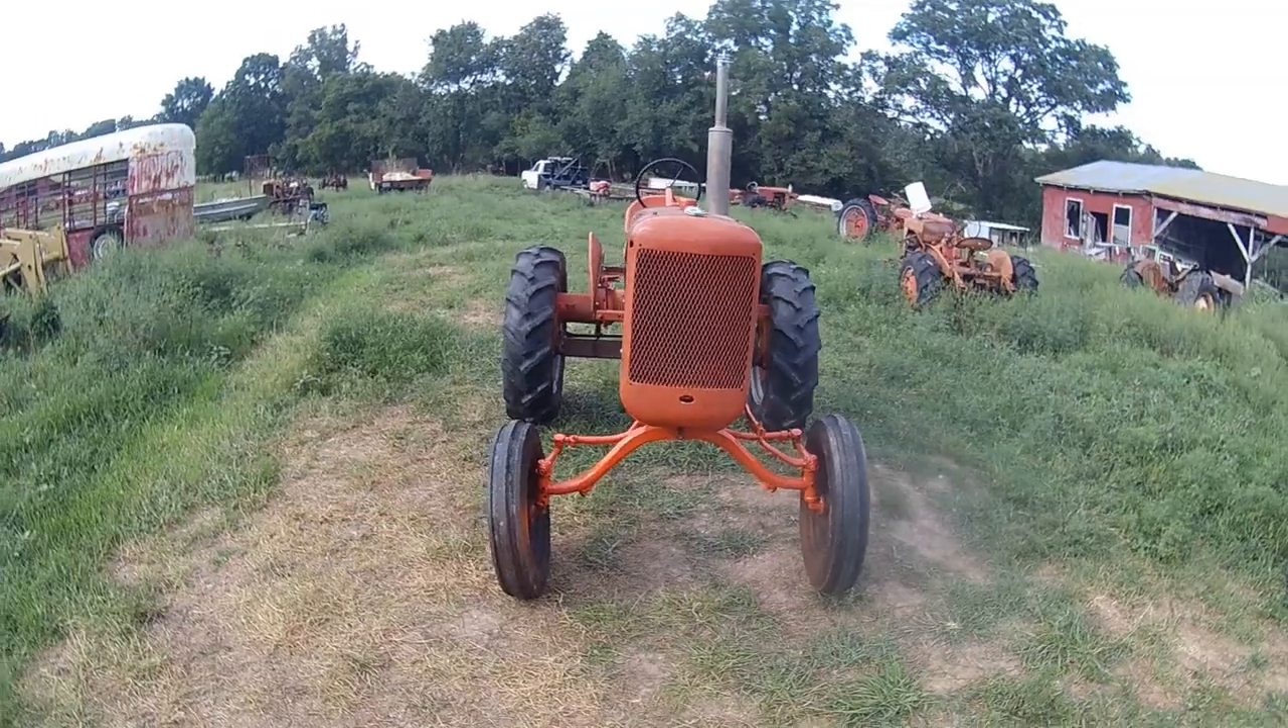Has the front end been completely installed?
Yes.